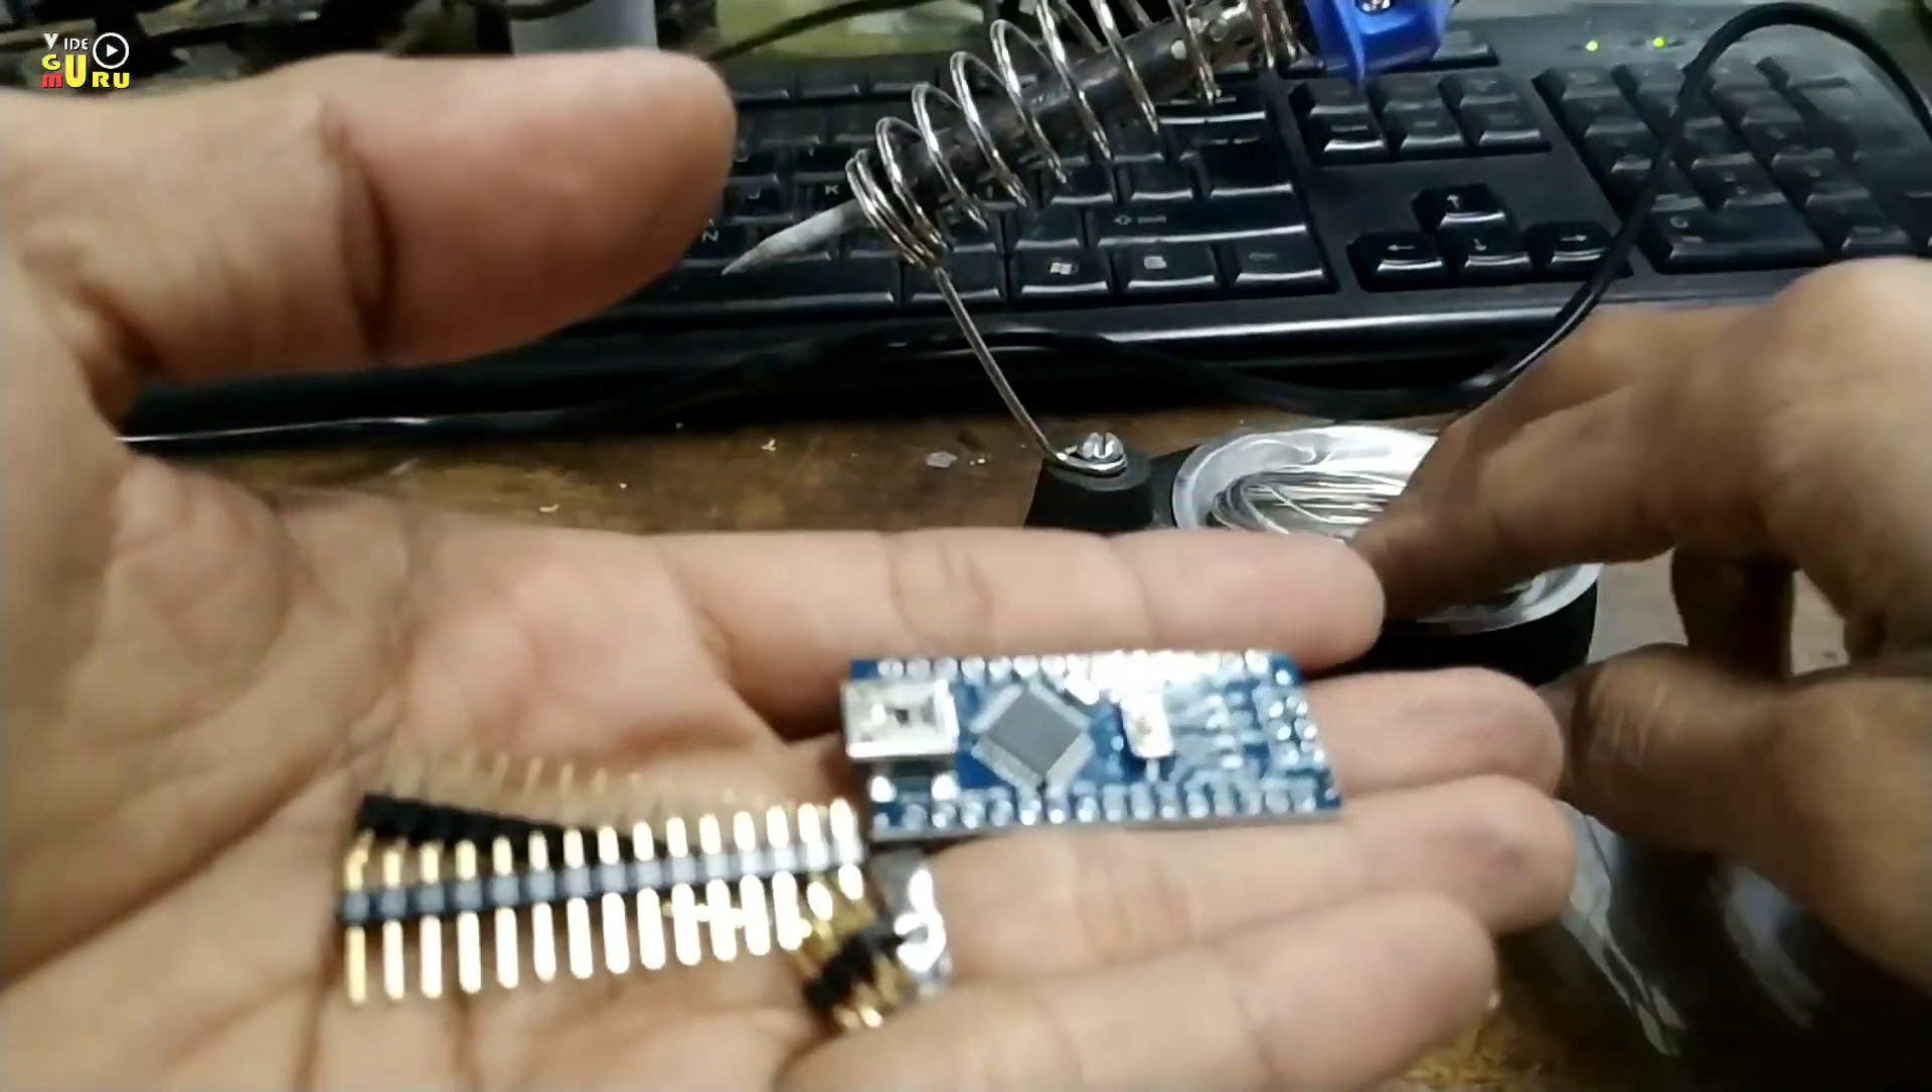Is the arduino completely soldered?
No.